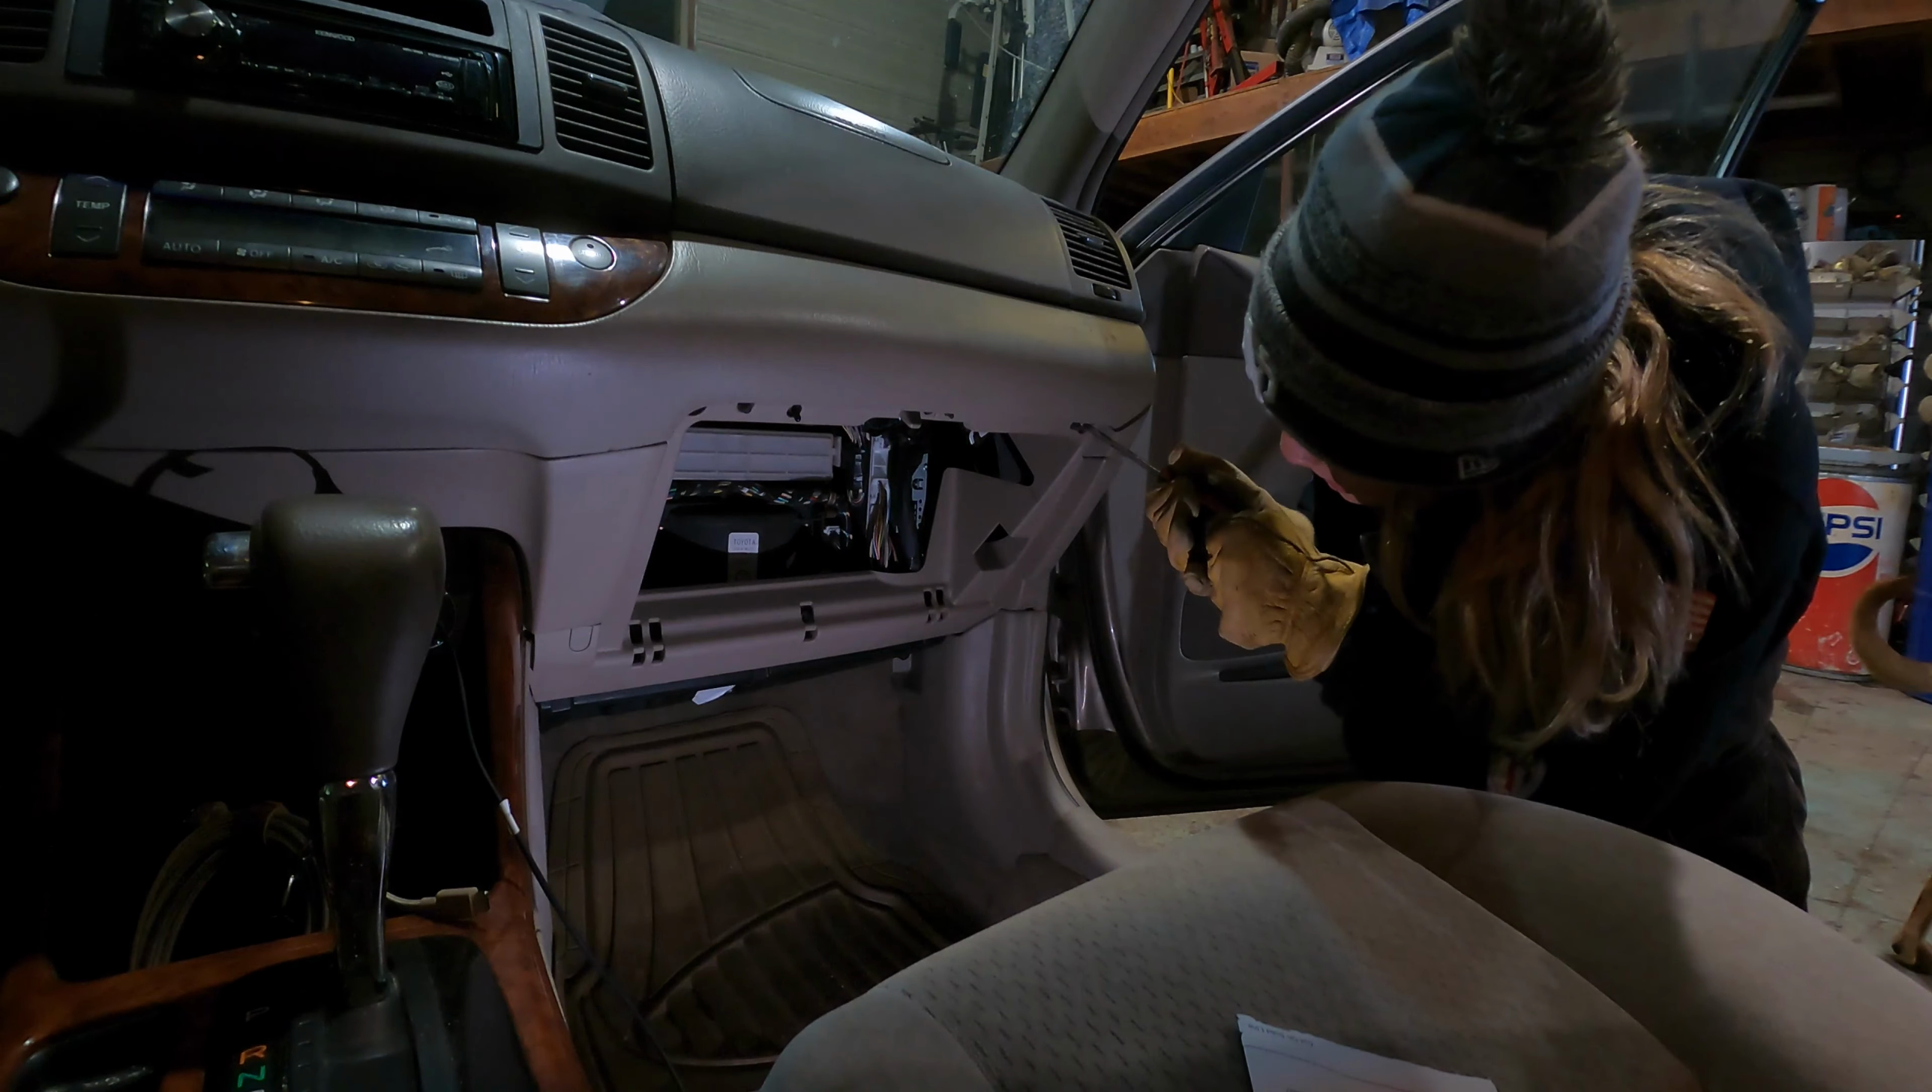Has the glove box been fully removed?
Yes.